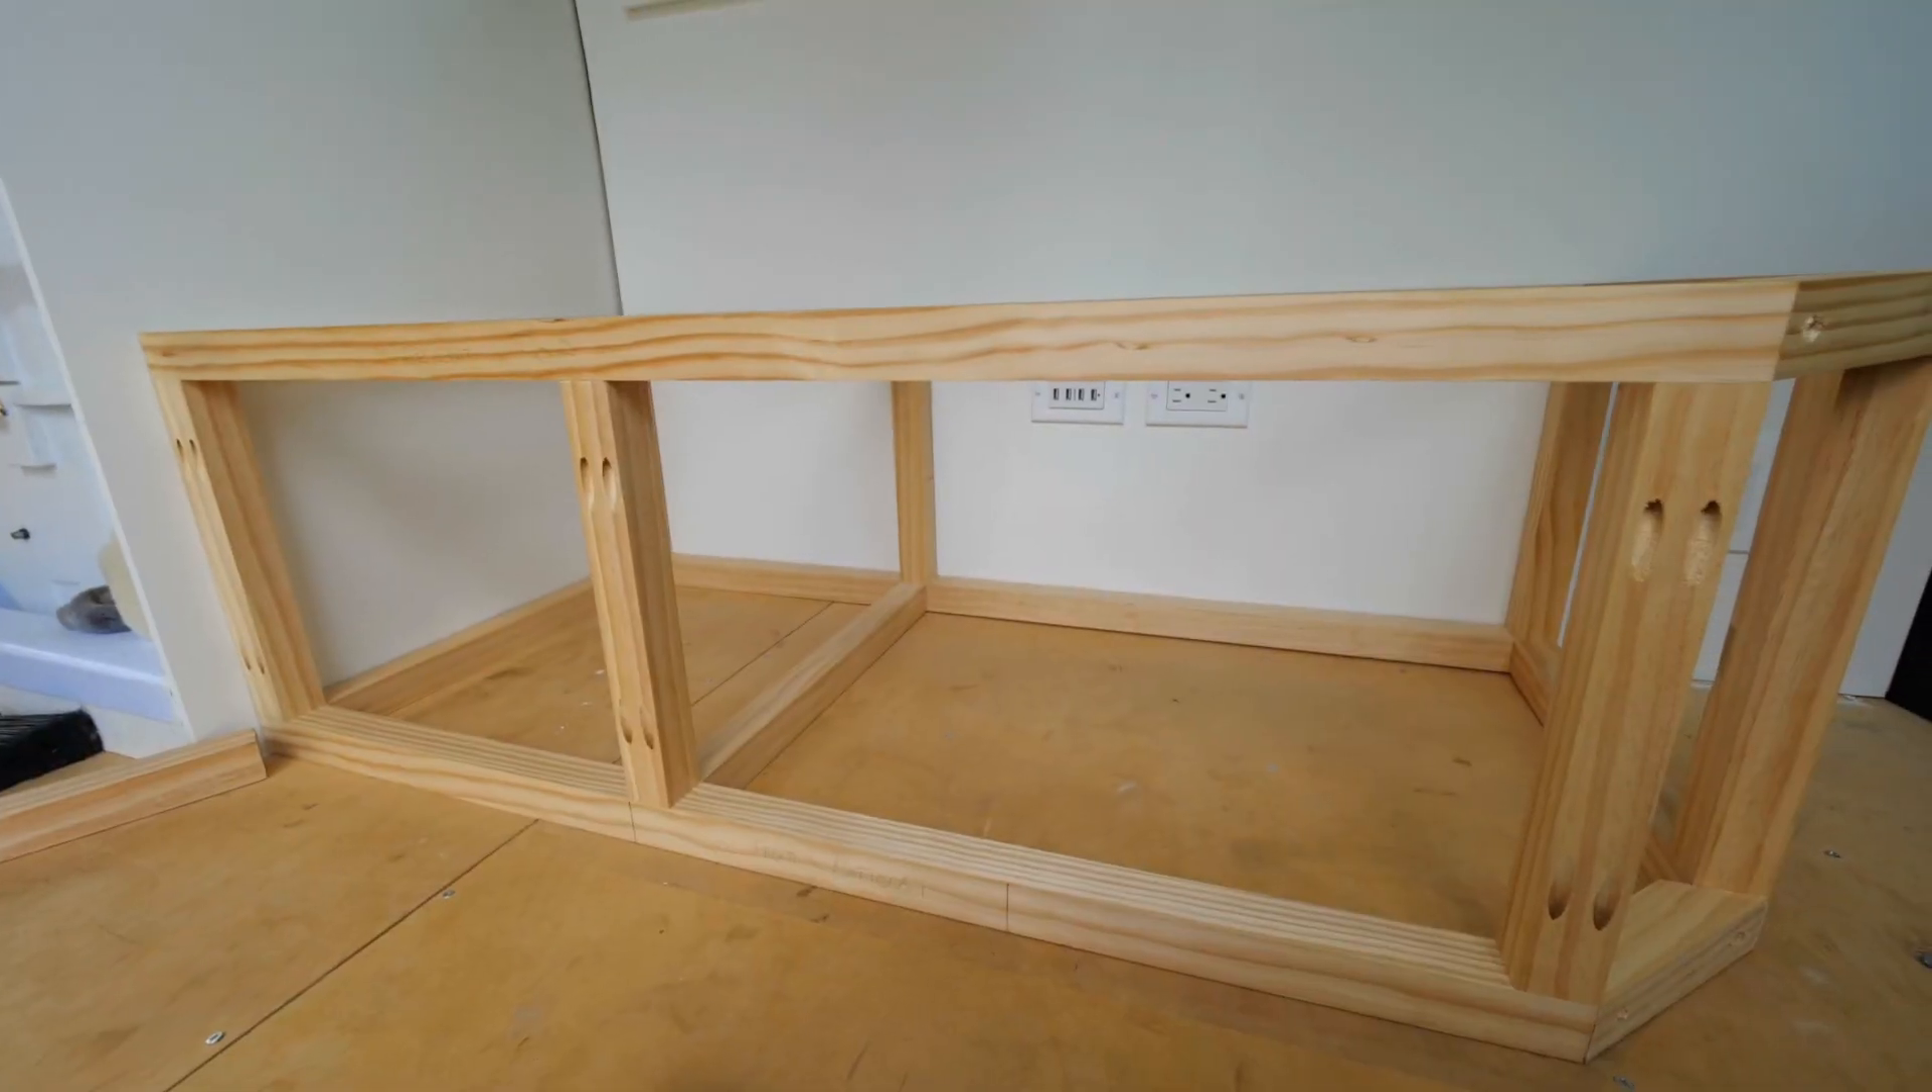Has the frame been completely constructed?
Yes.